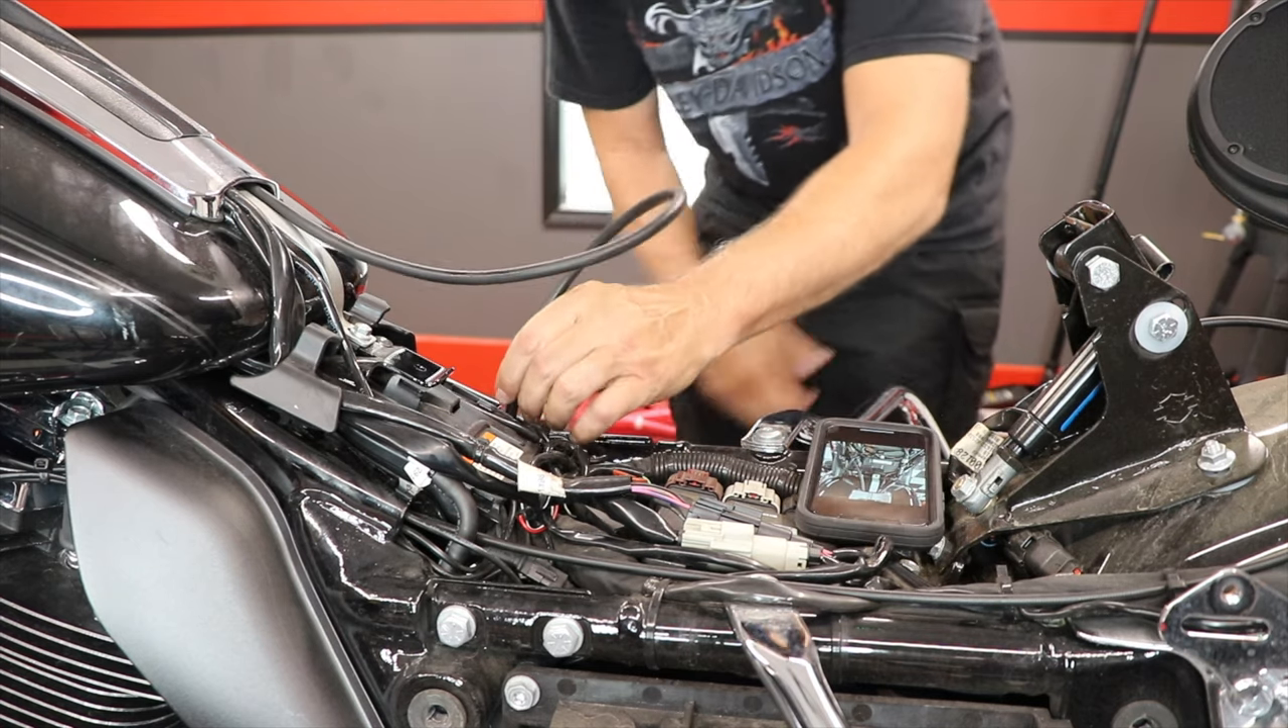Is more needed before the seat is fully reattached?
Yes.